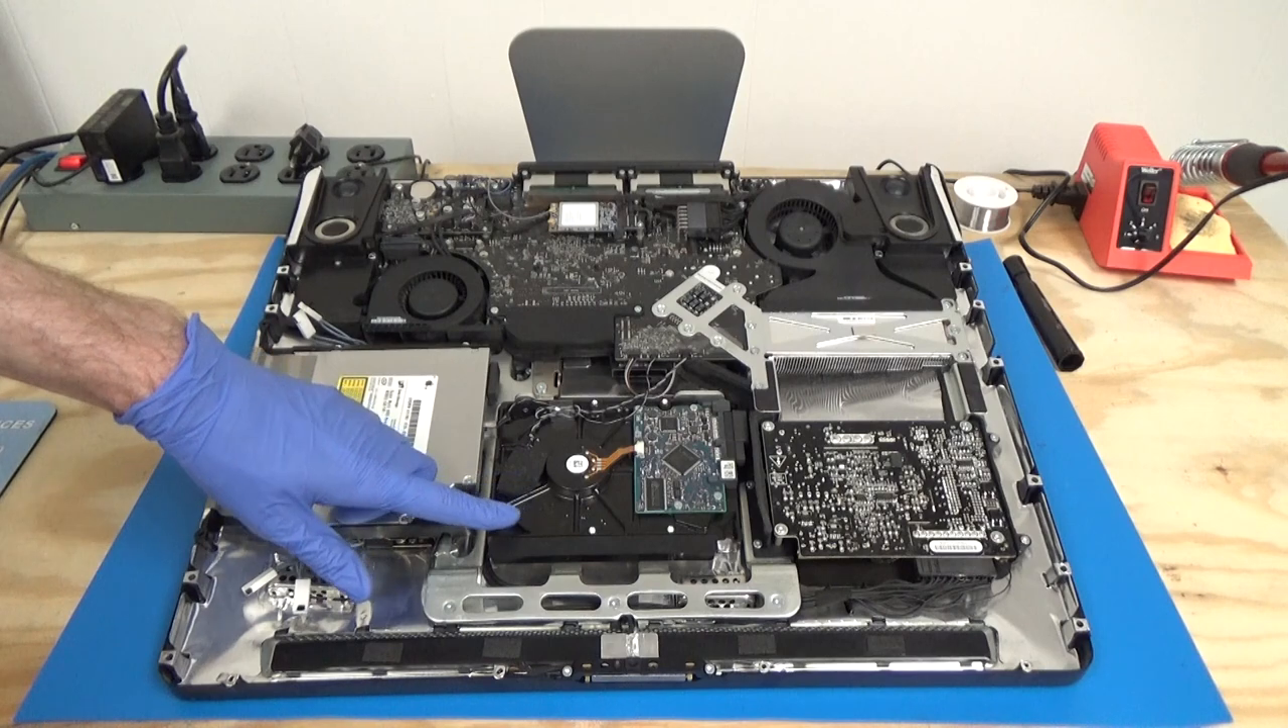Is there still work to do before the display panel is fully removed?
No.